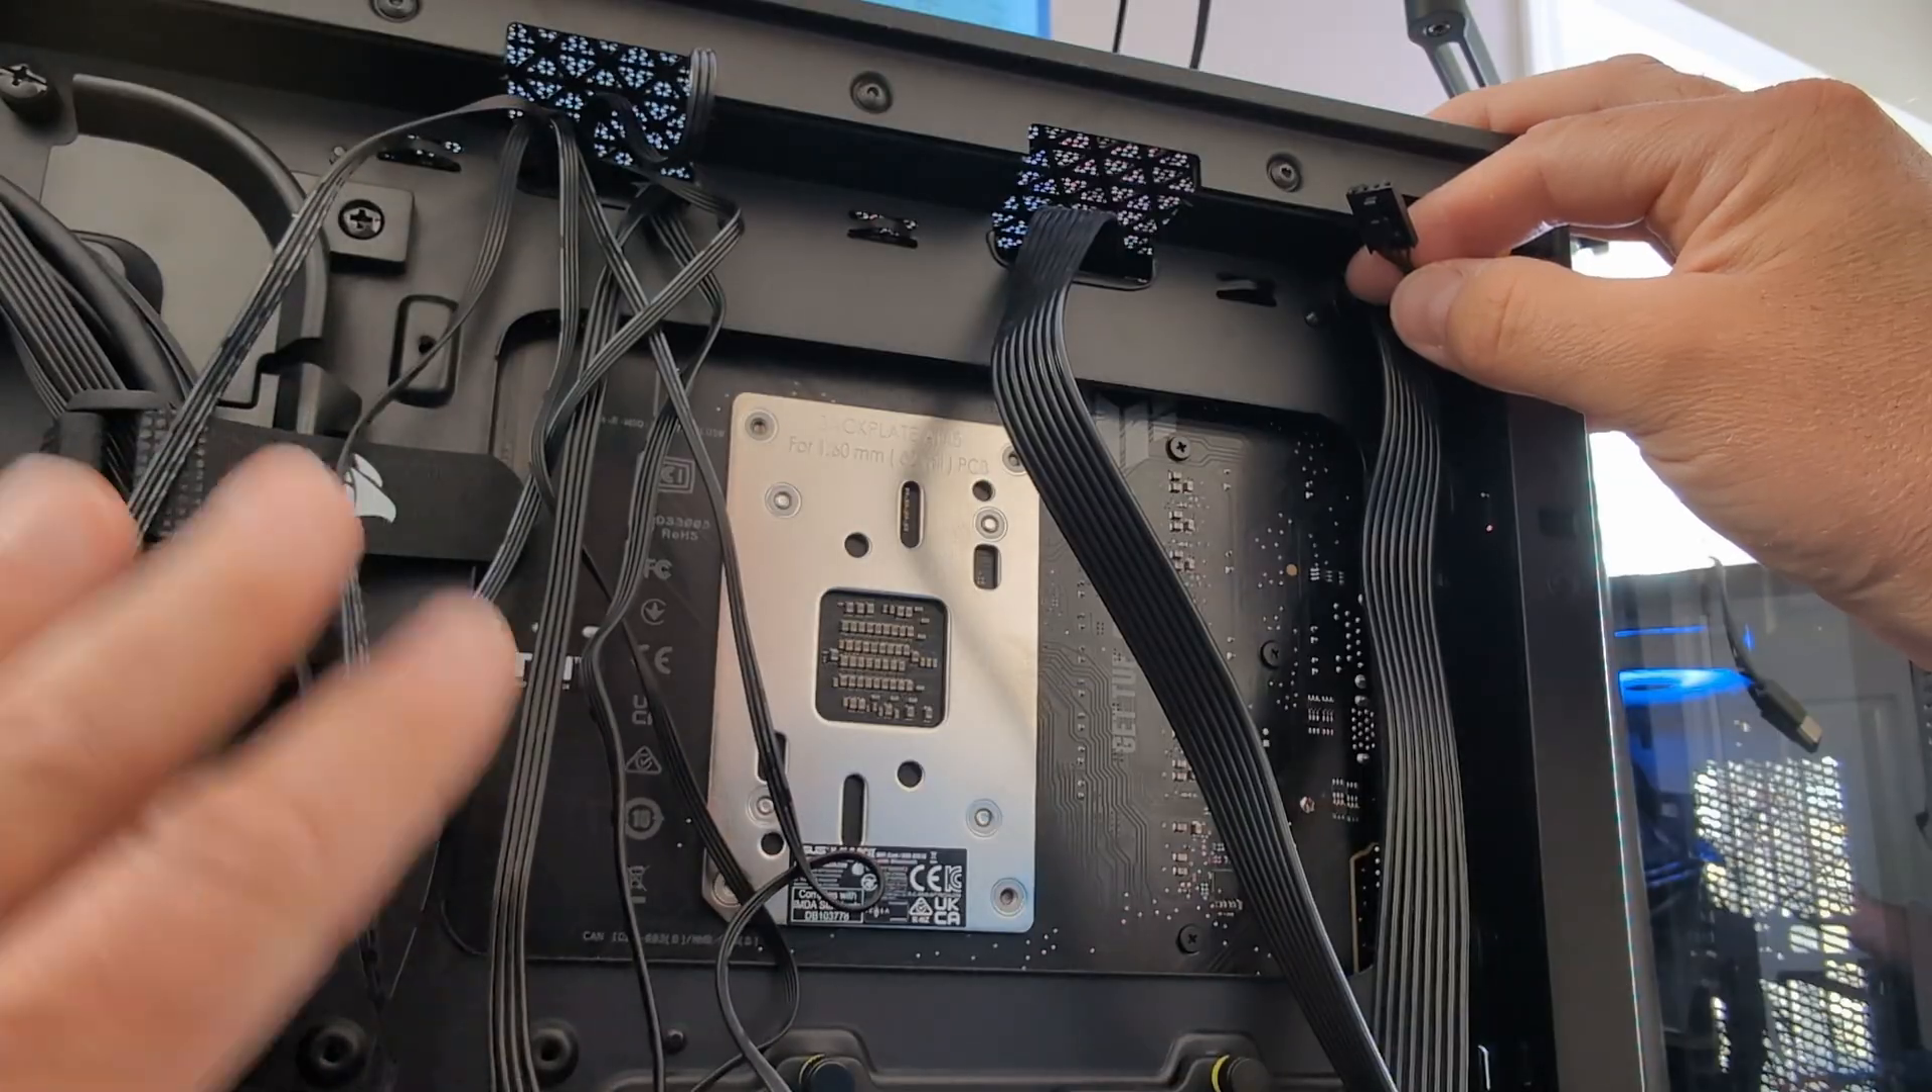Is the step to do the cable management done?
No.